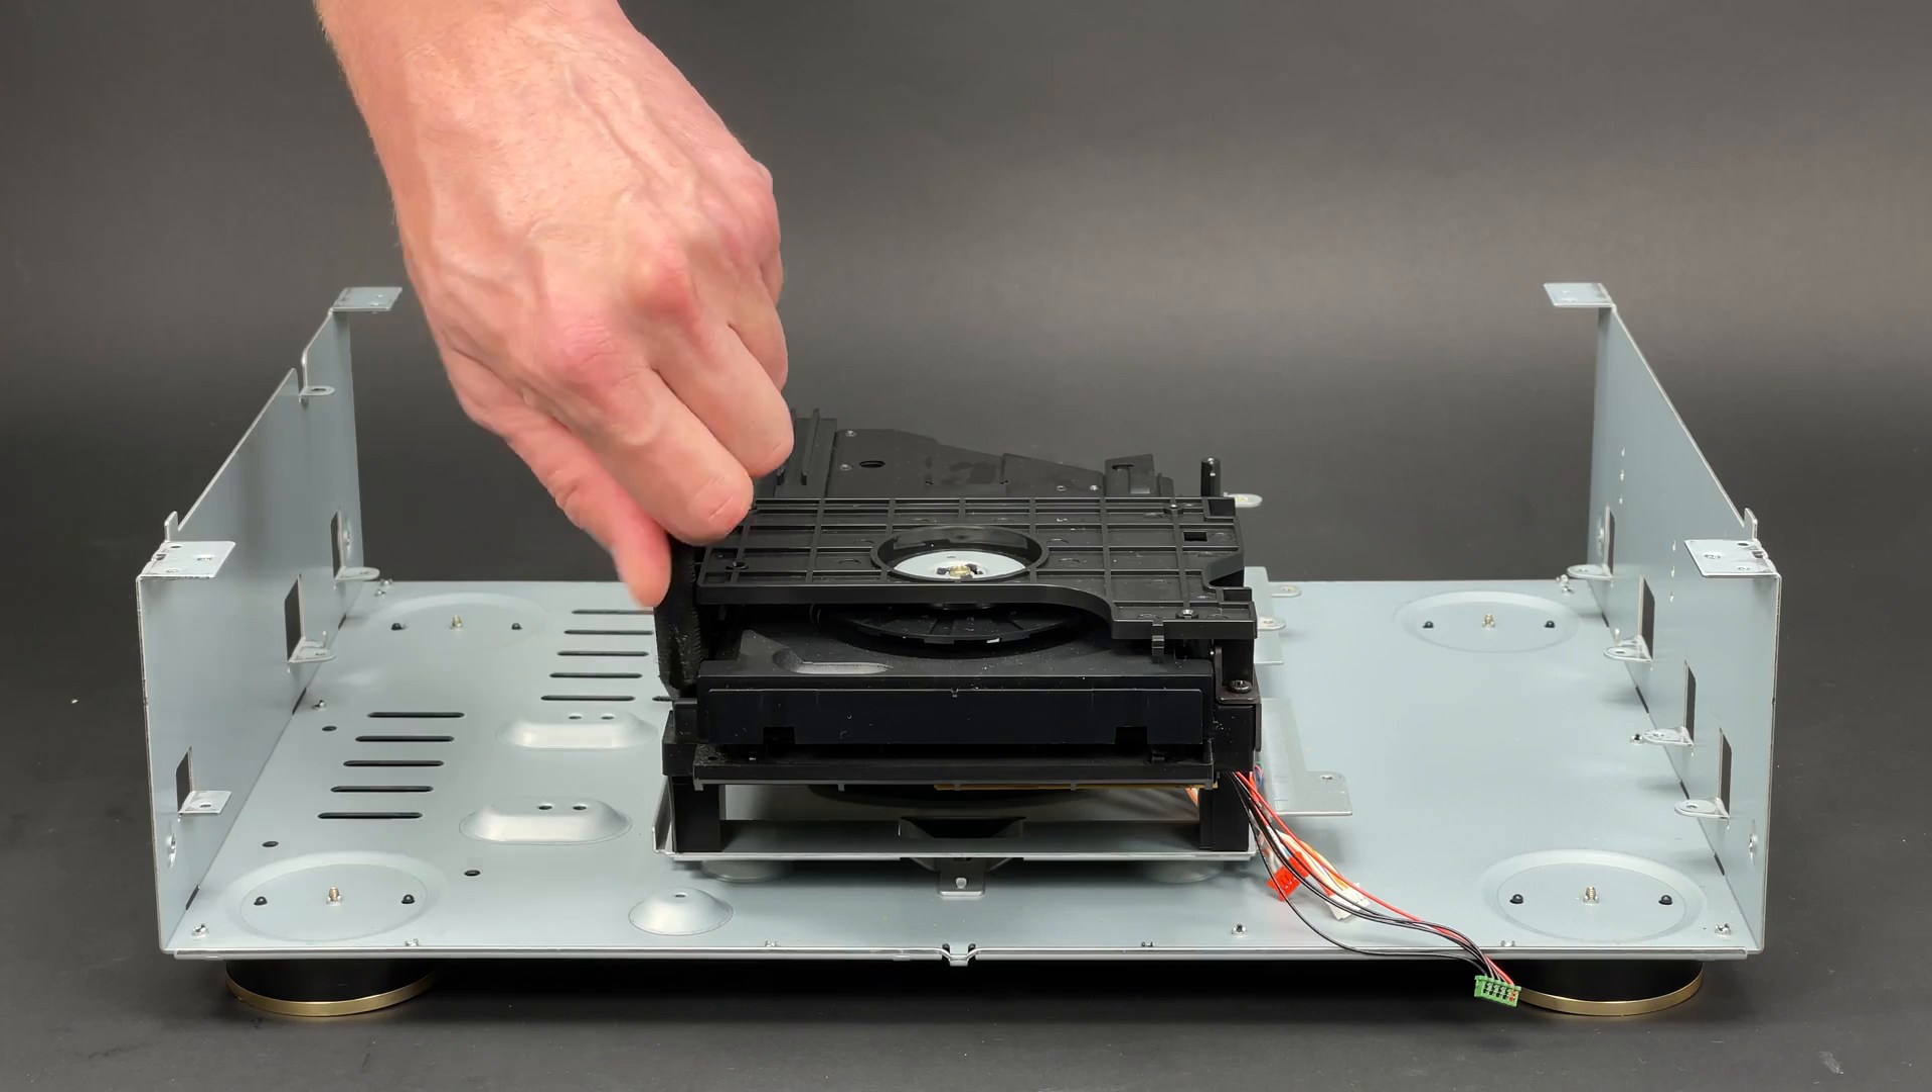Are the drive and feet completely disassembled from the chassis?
No.